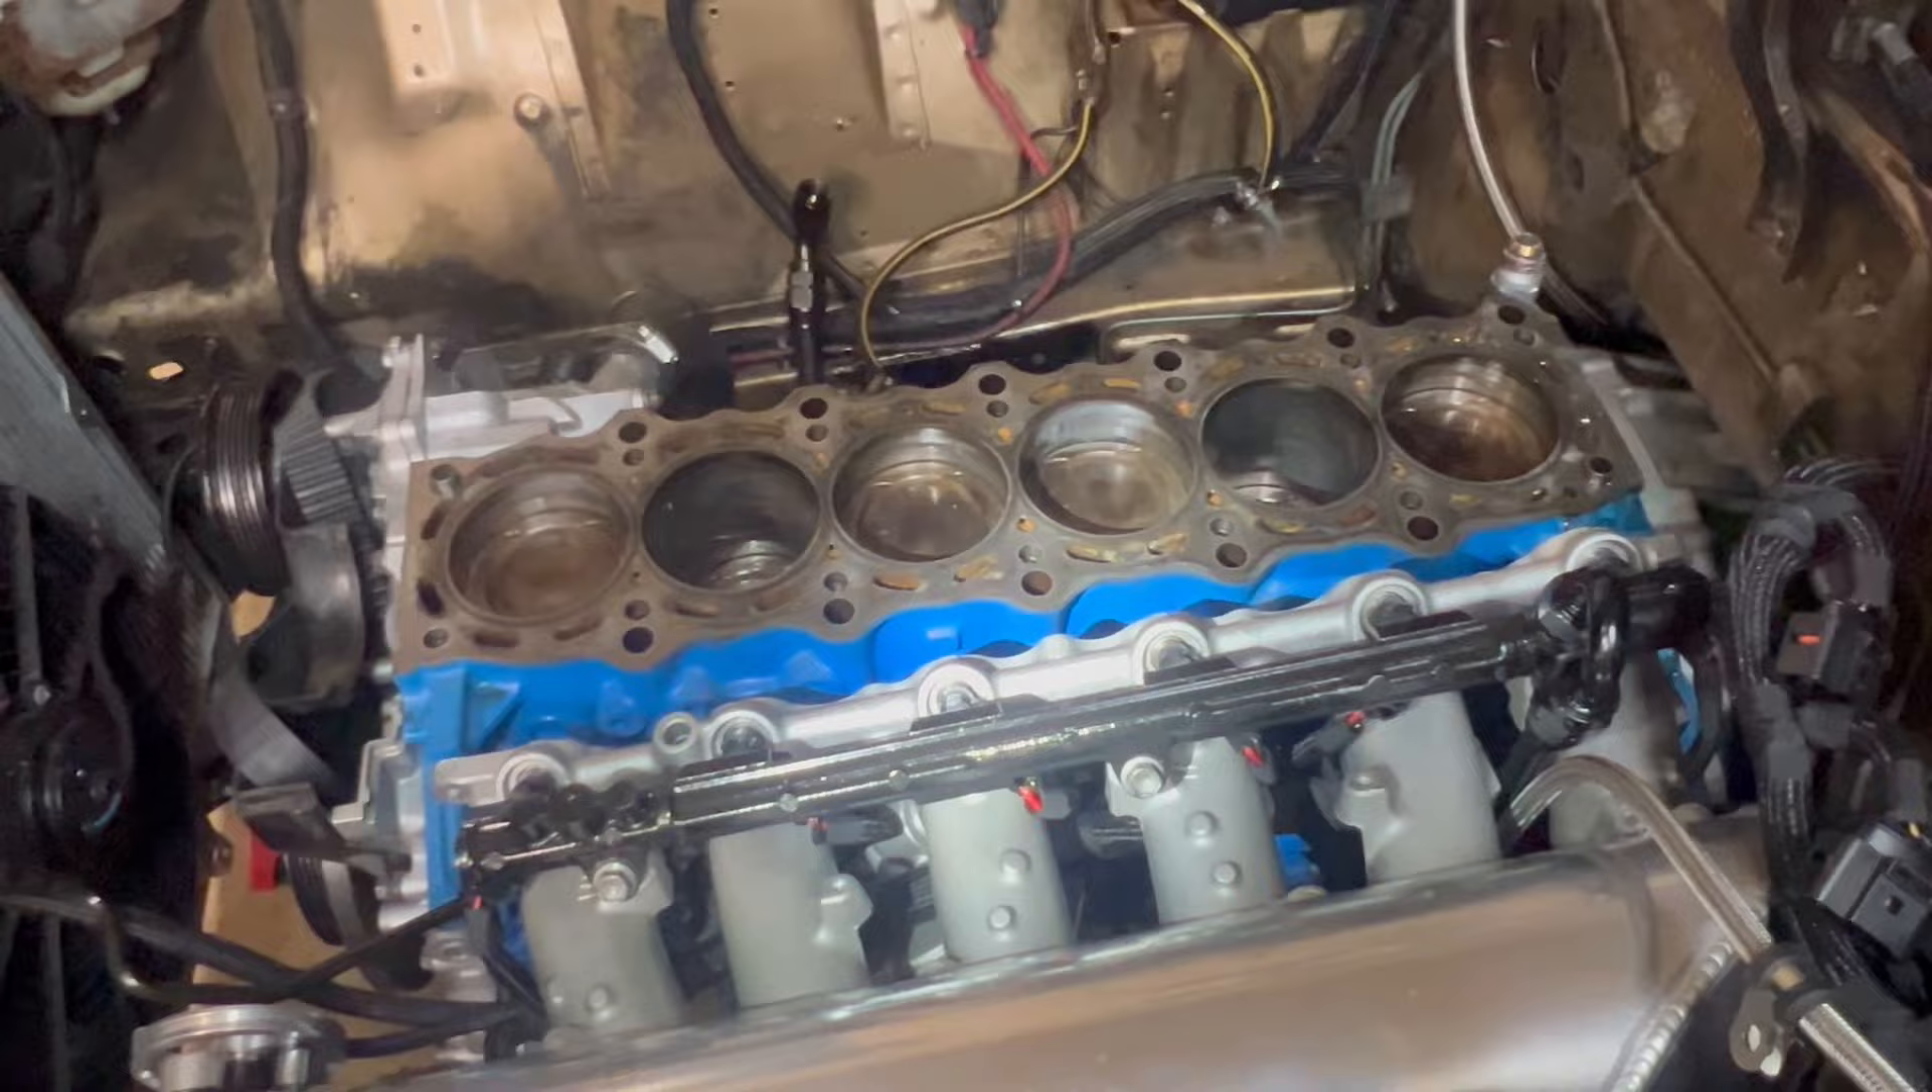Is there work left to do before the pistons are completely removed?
Yes.